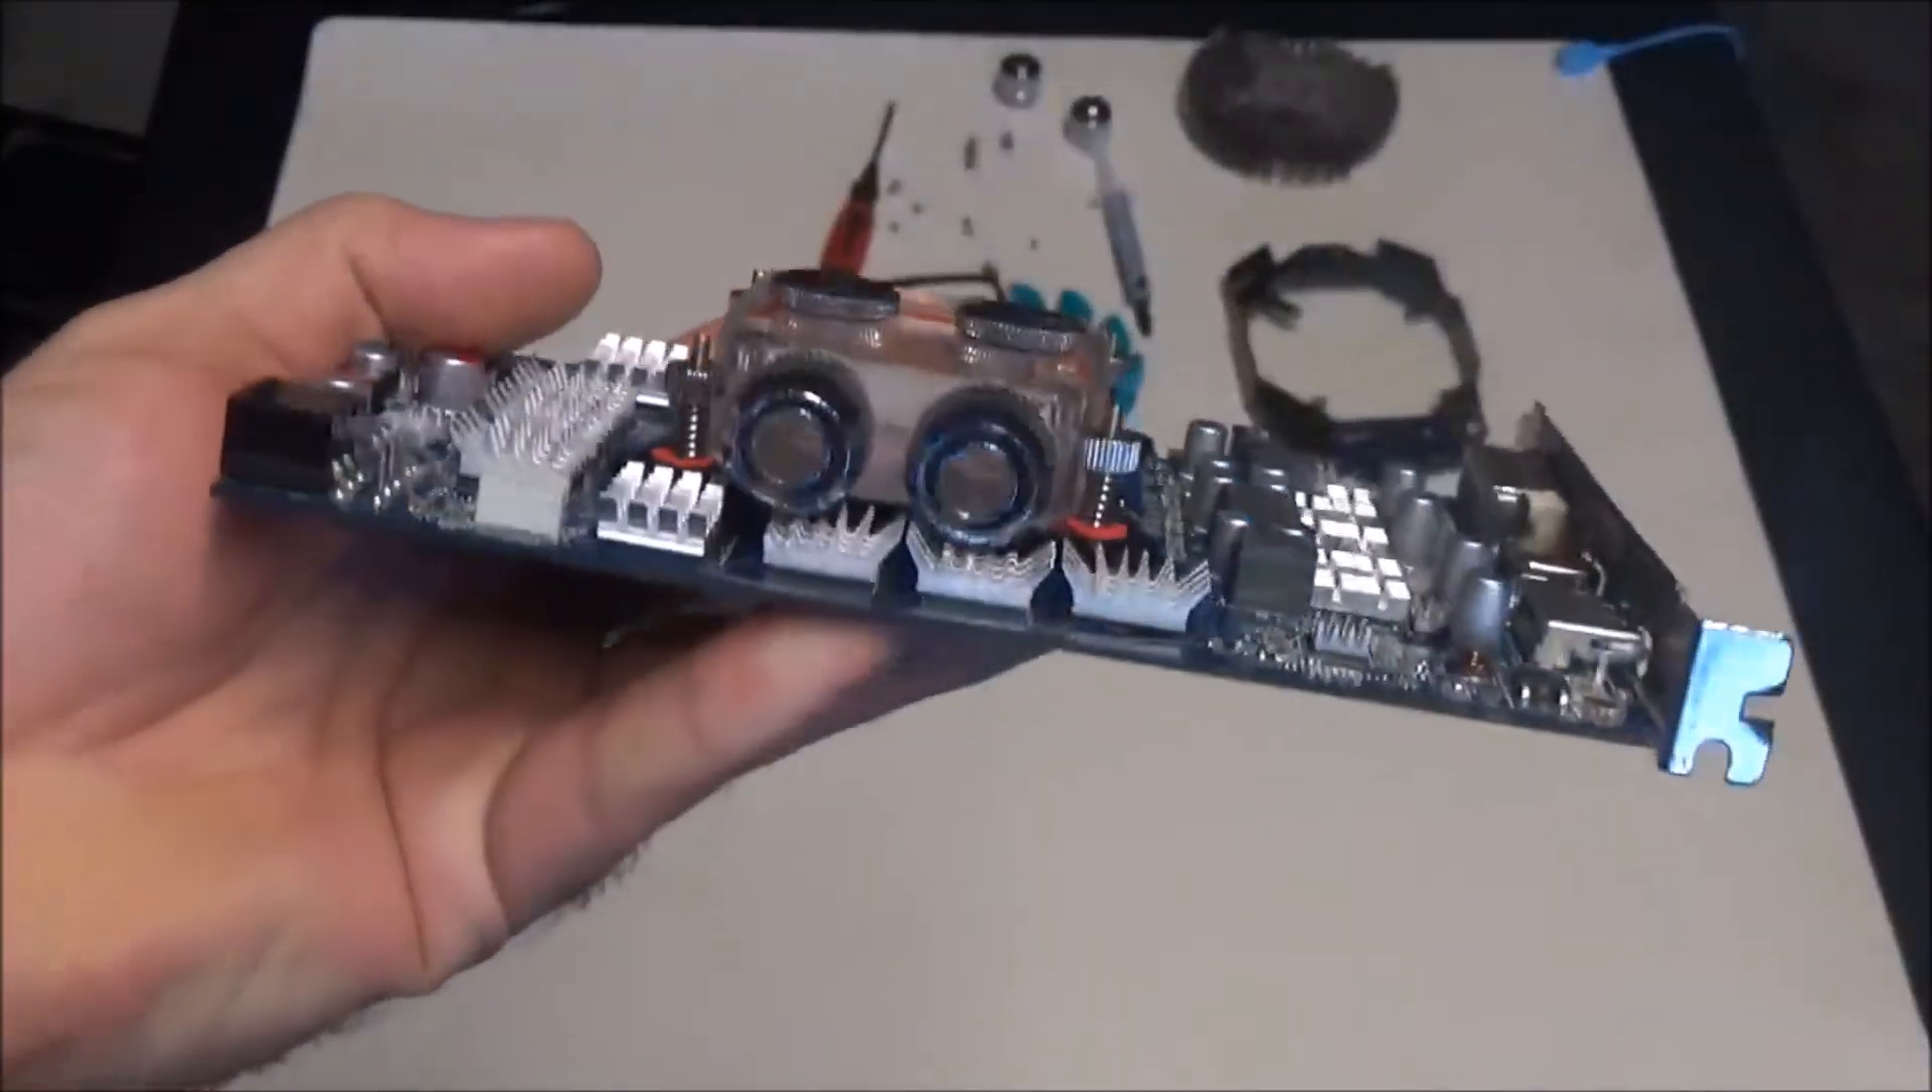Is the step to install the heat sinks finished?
Yes.